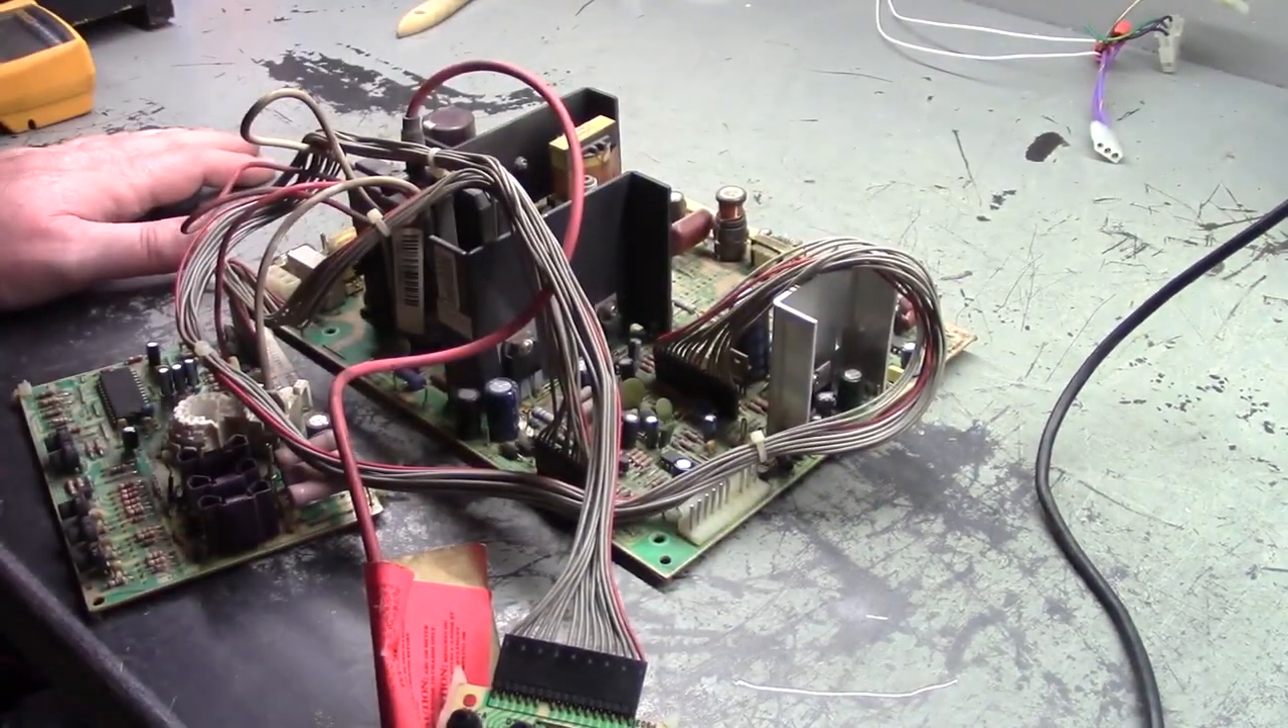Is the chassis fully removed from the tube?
Yes.